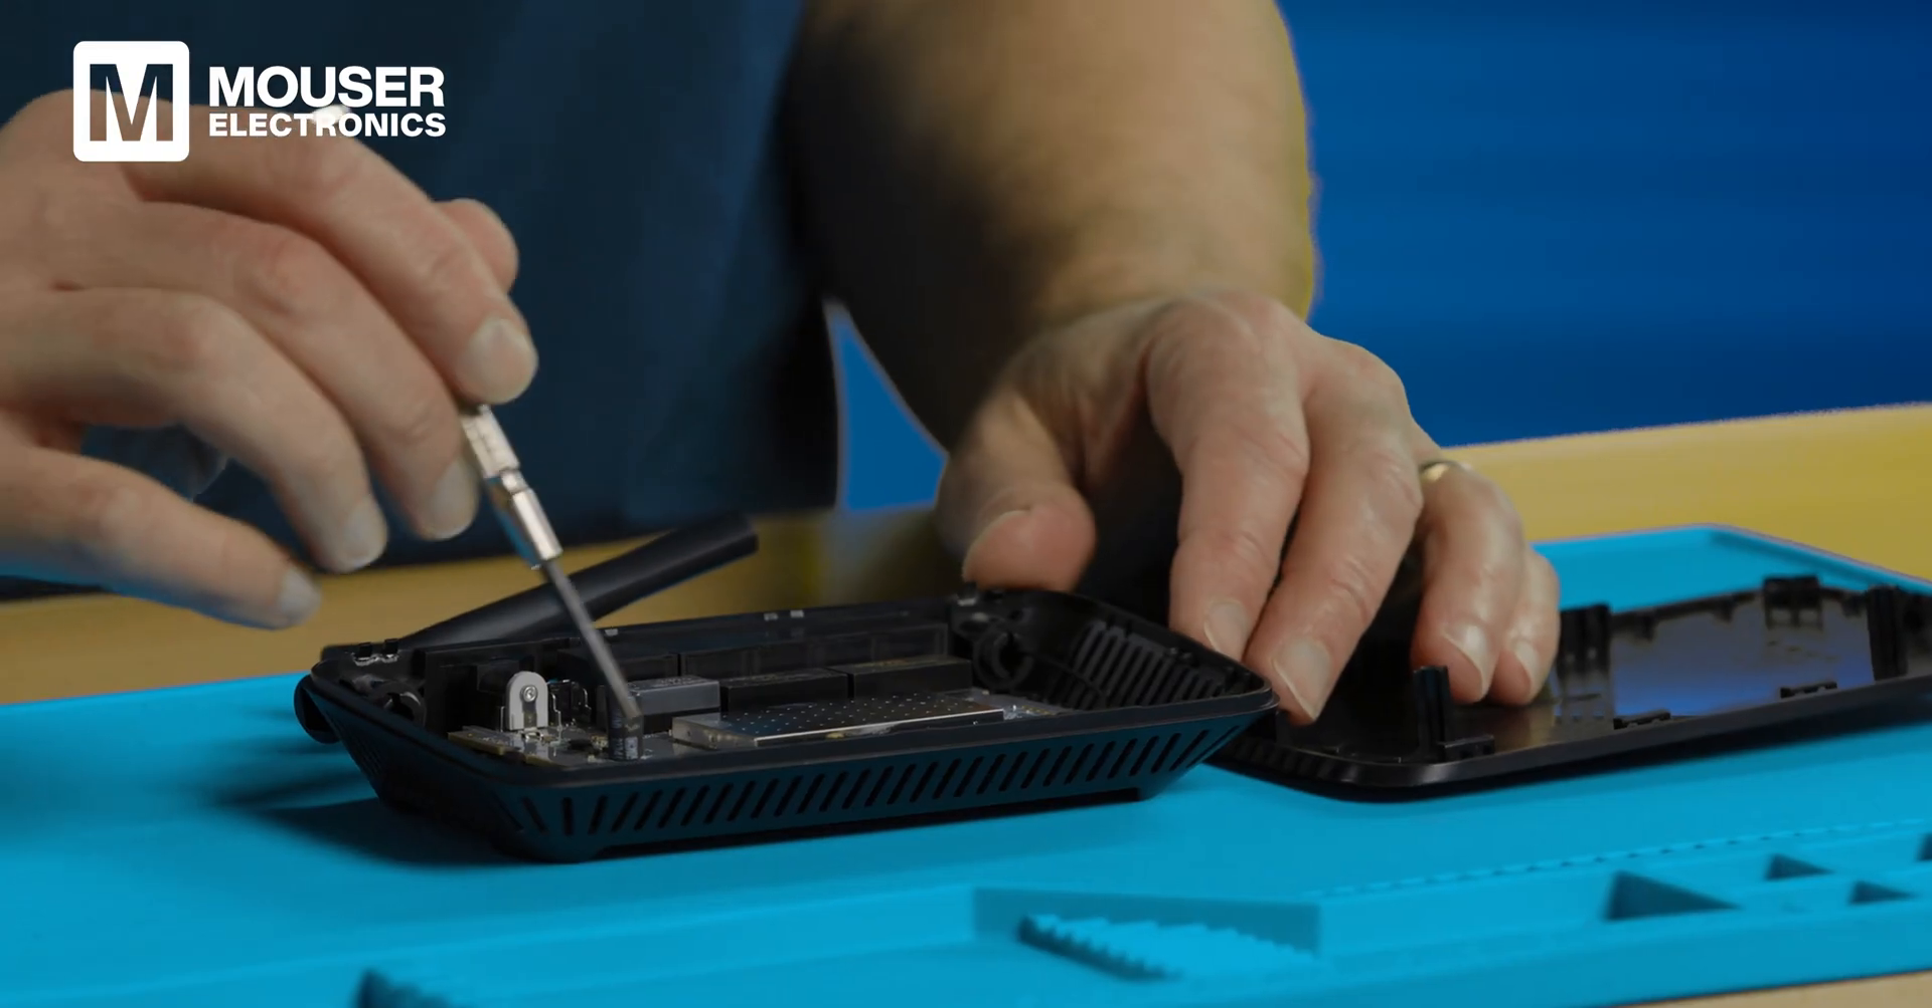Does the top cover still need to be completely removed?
No.